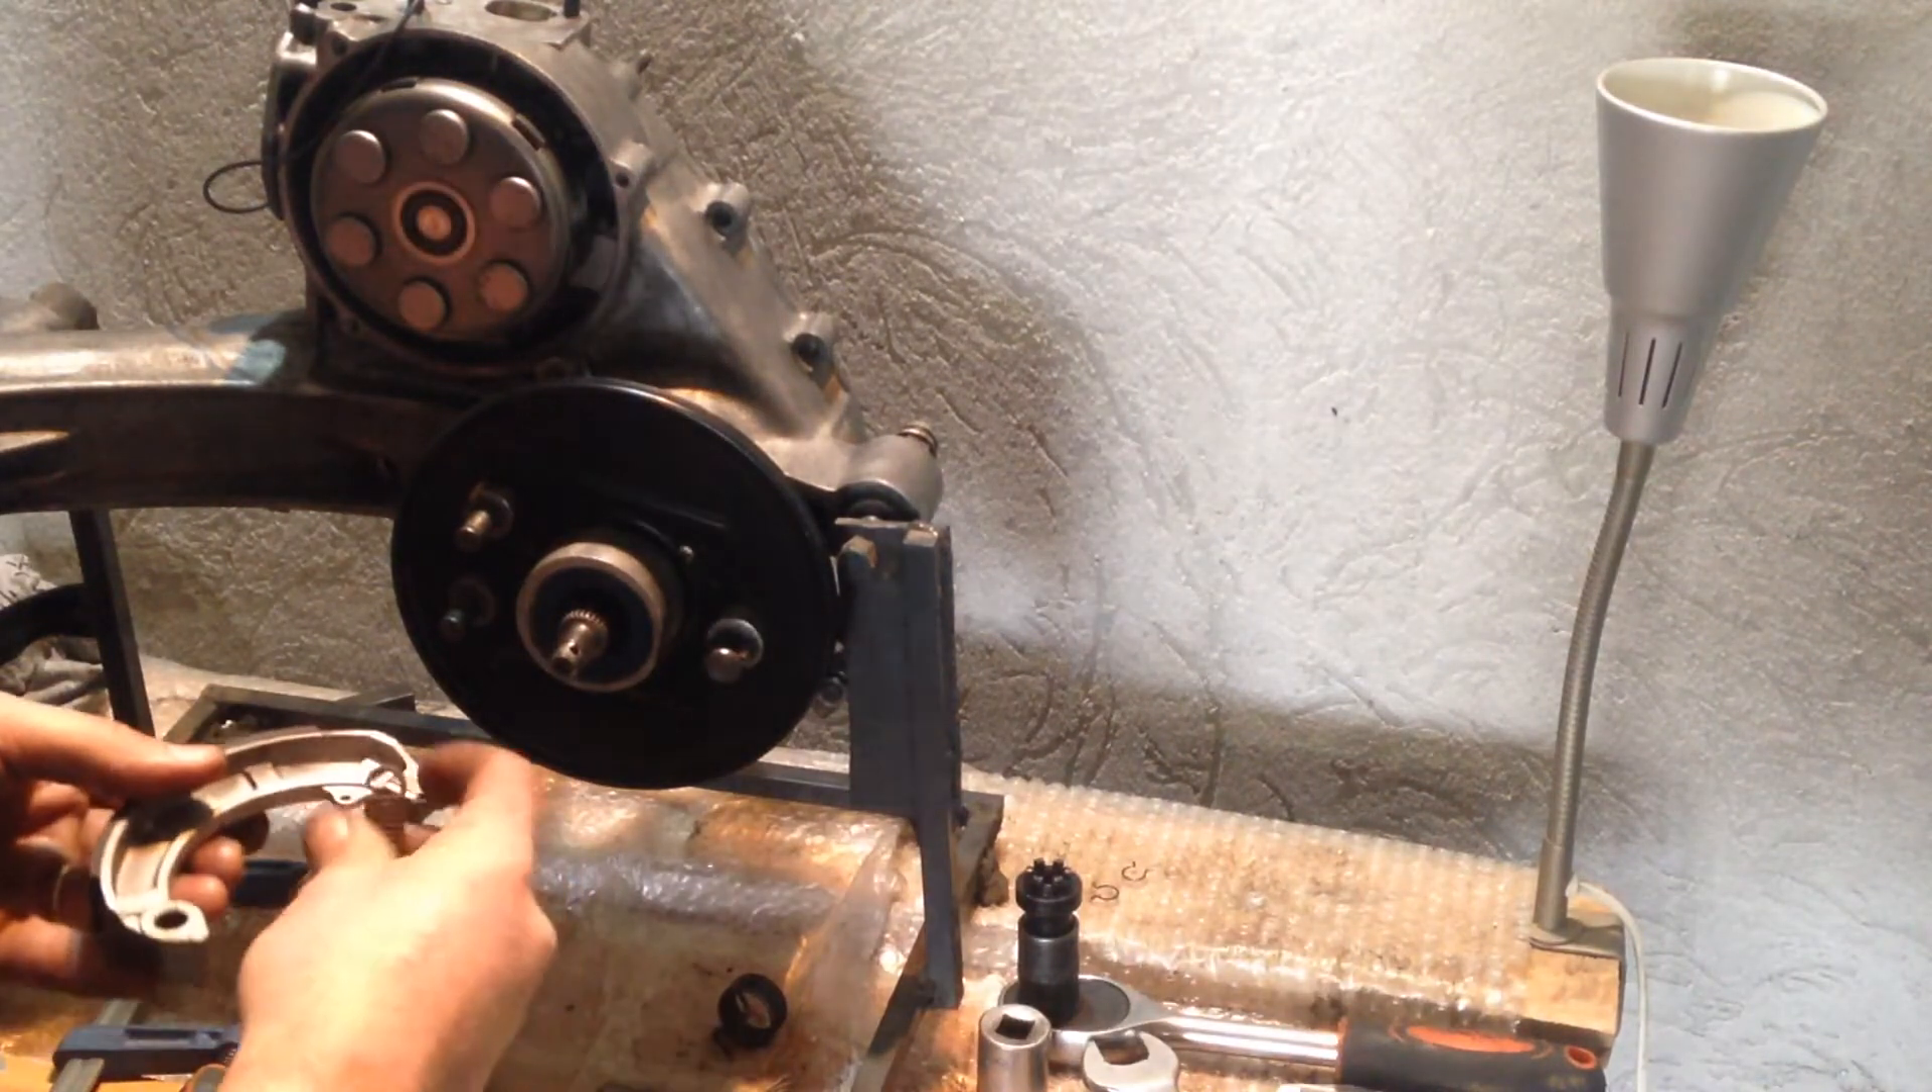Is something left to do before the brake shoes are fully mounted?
Yes.